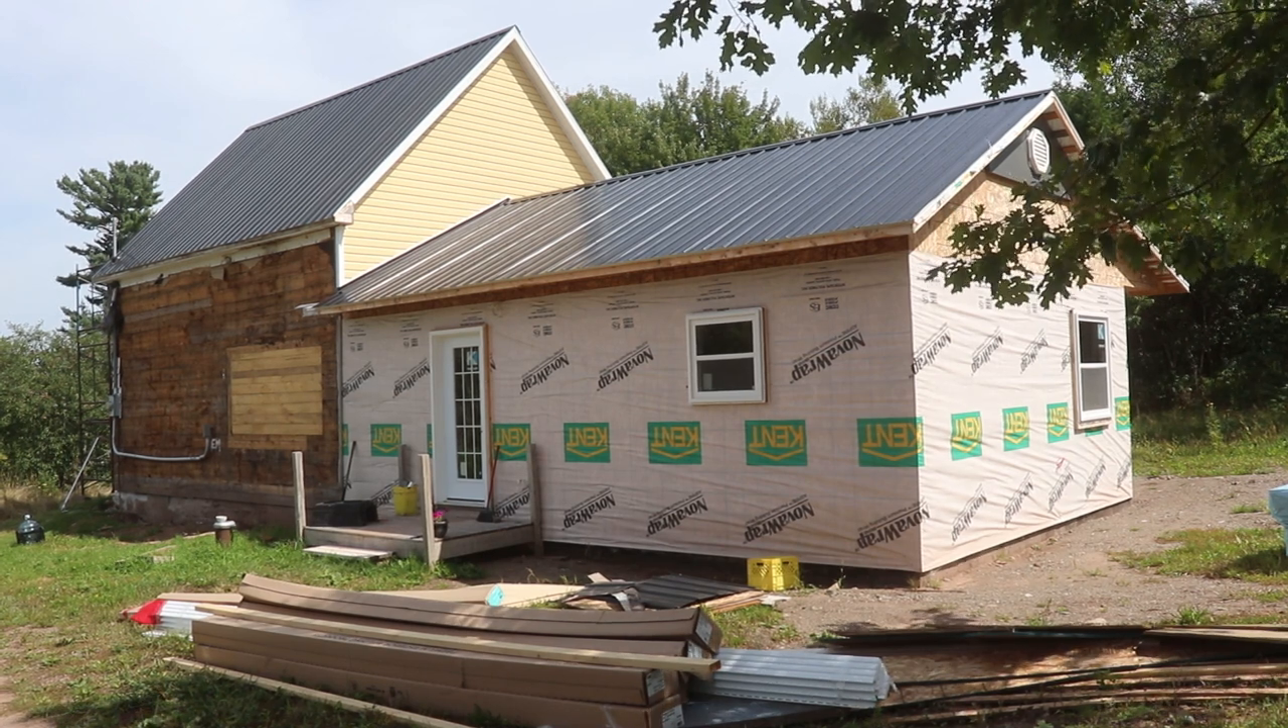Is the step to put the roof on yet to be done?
No.